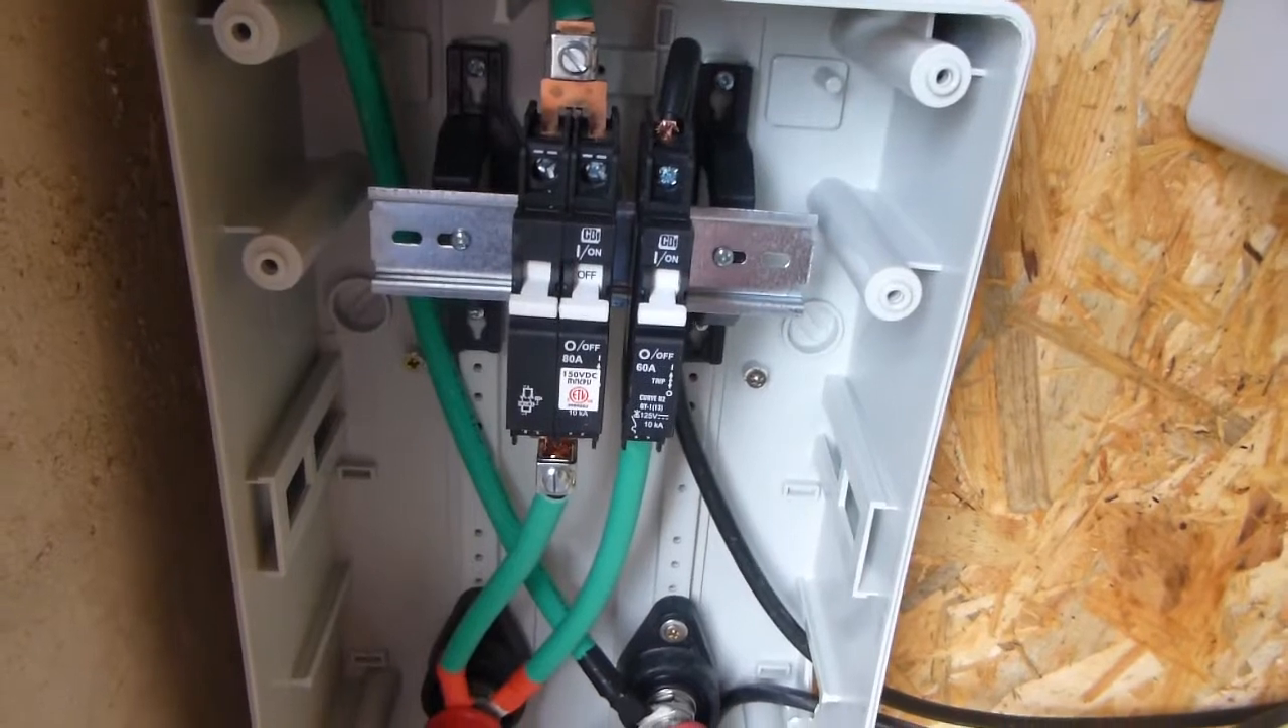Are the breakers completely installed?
Yes.